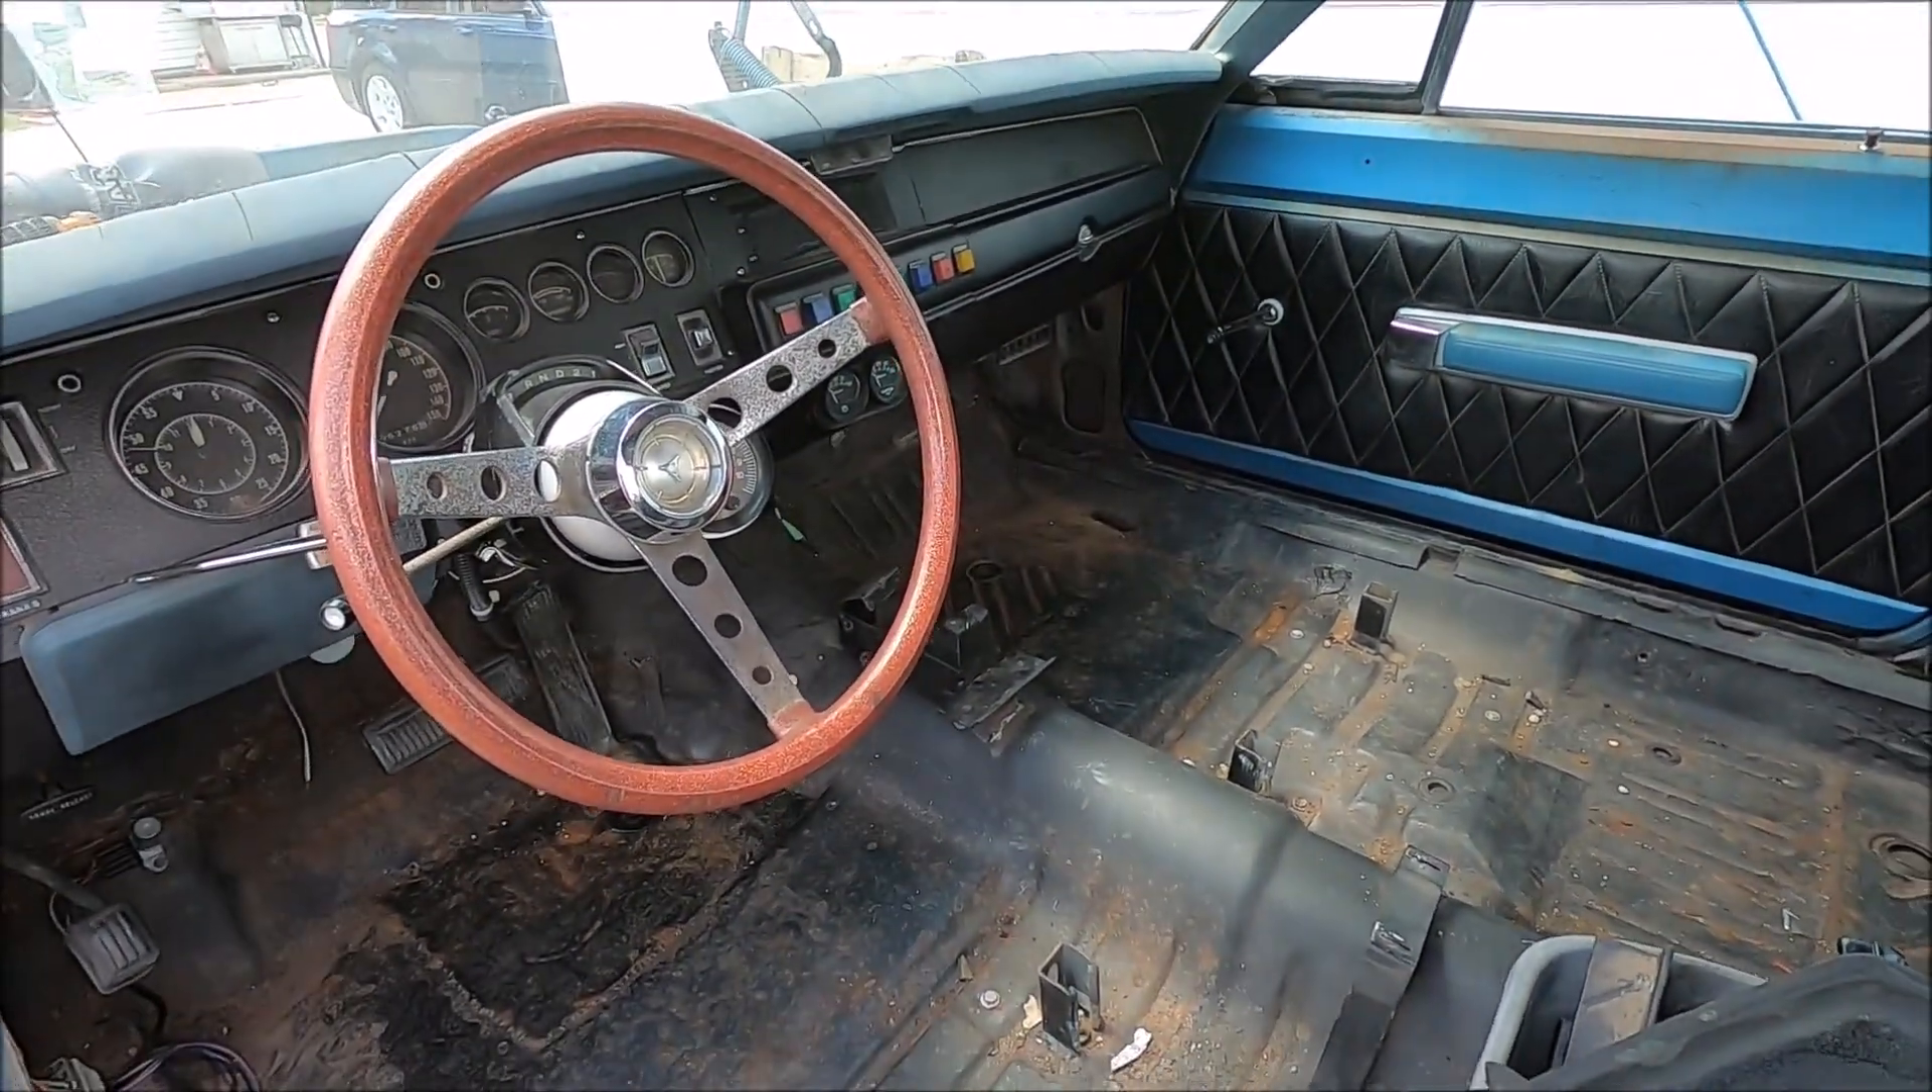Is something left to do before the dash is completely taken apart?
Yes.